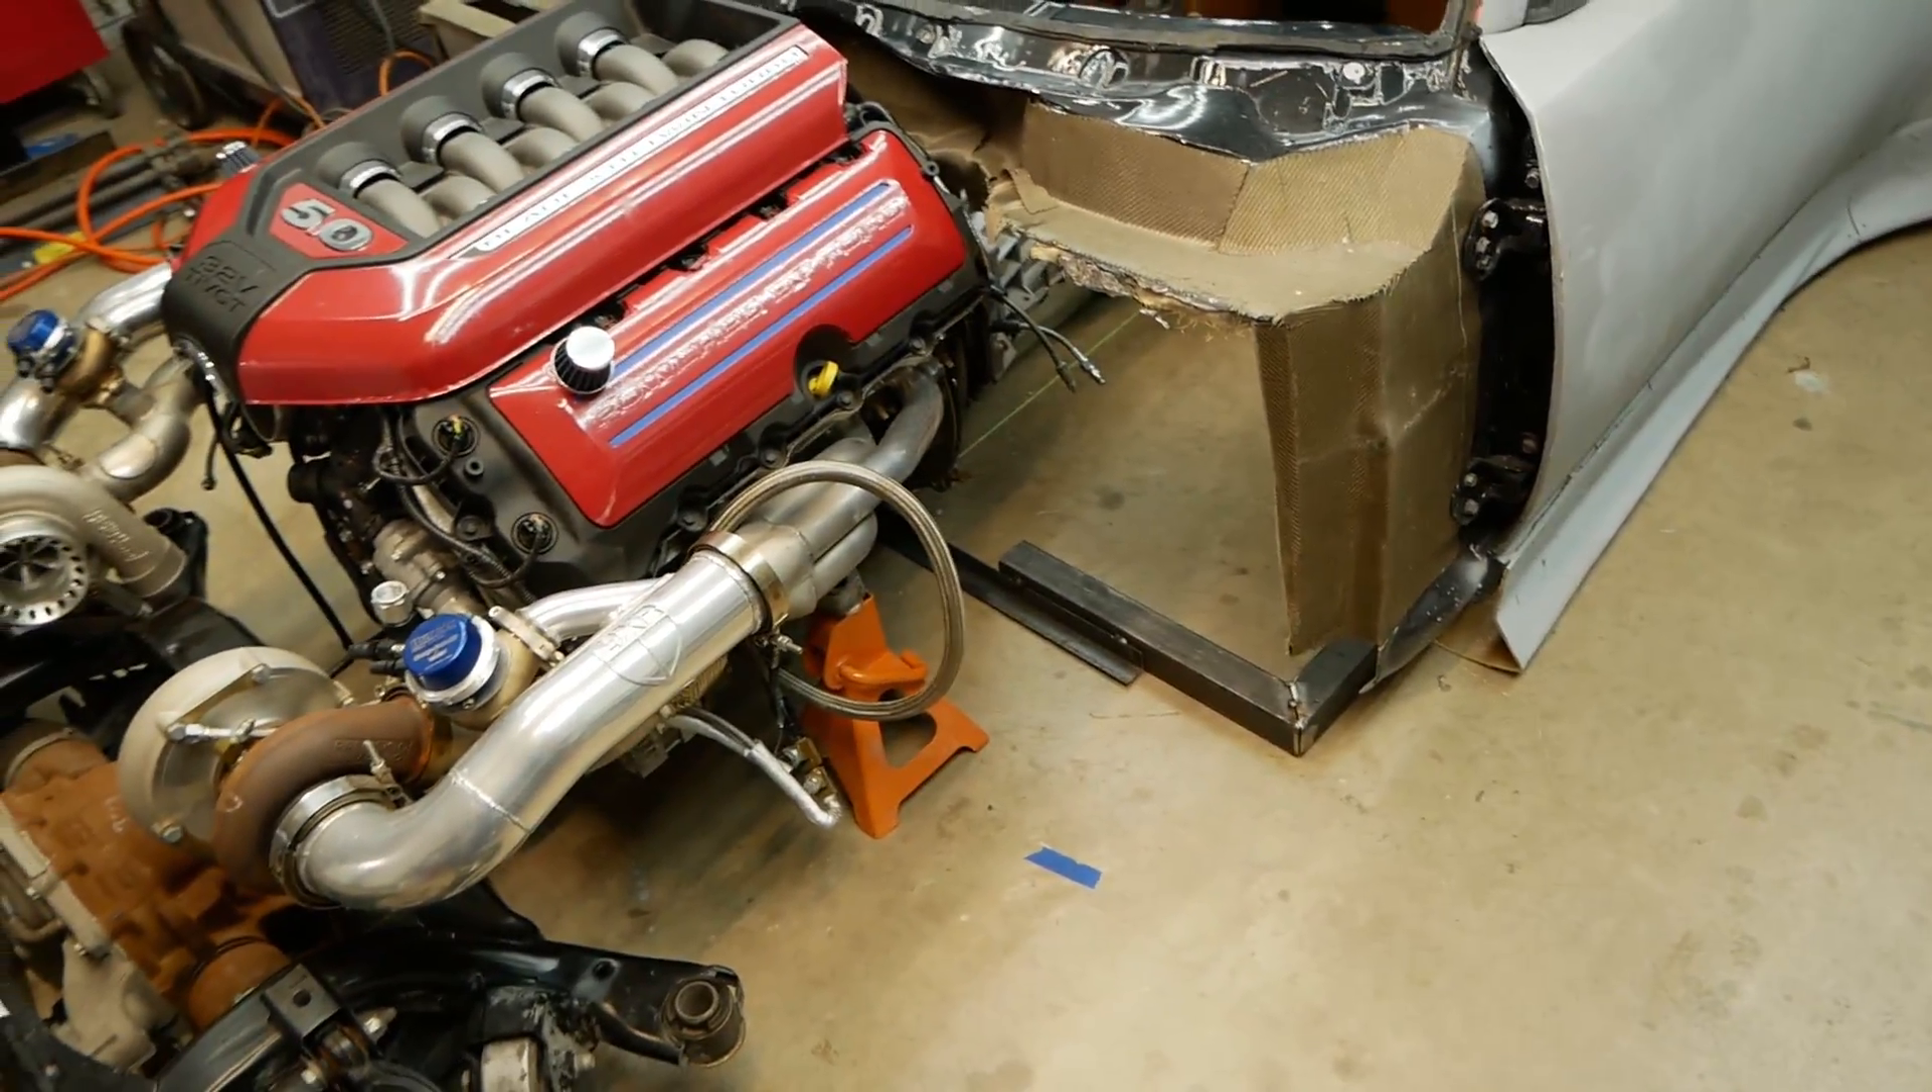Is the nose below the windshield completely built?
No.